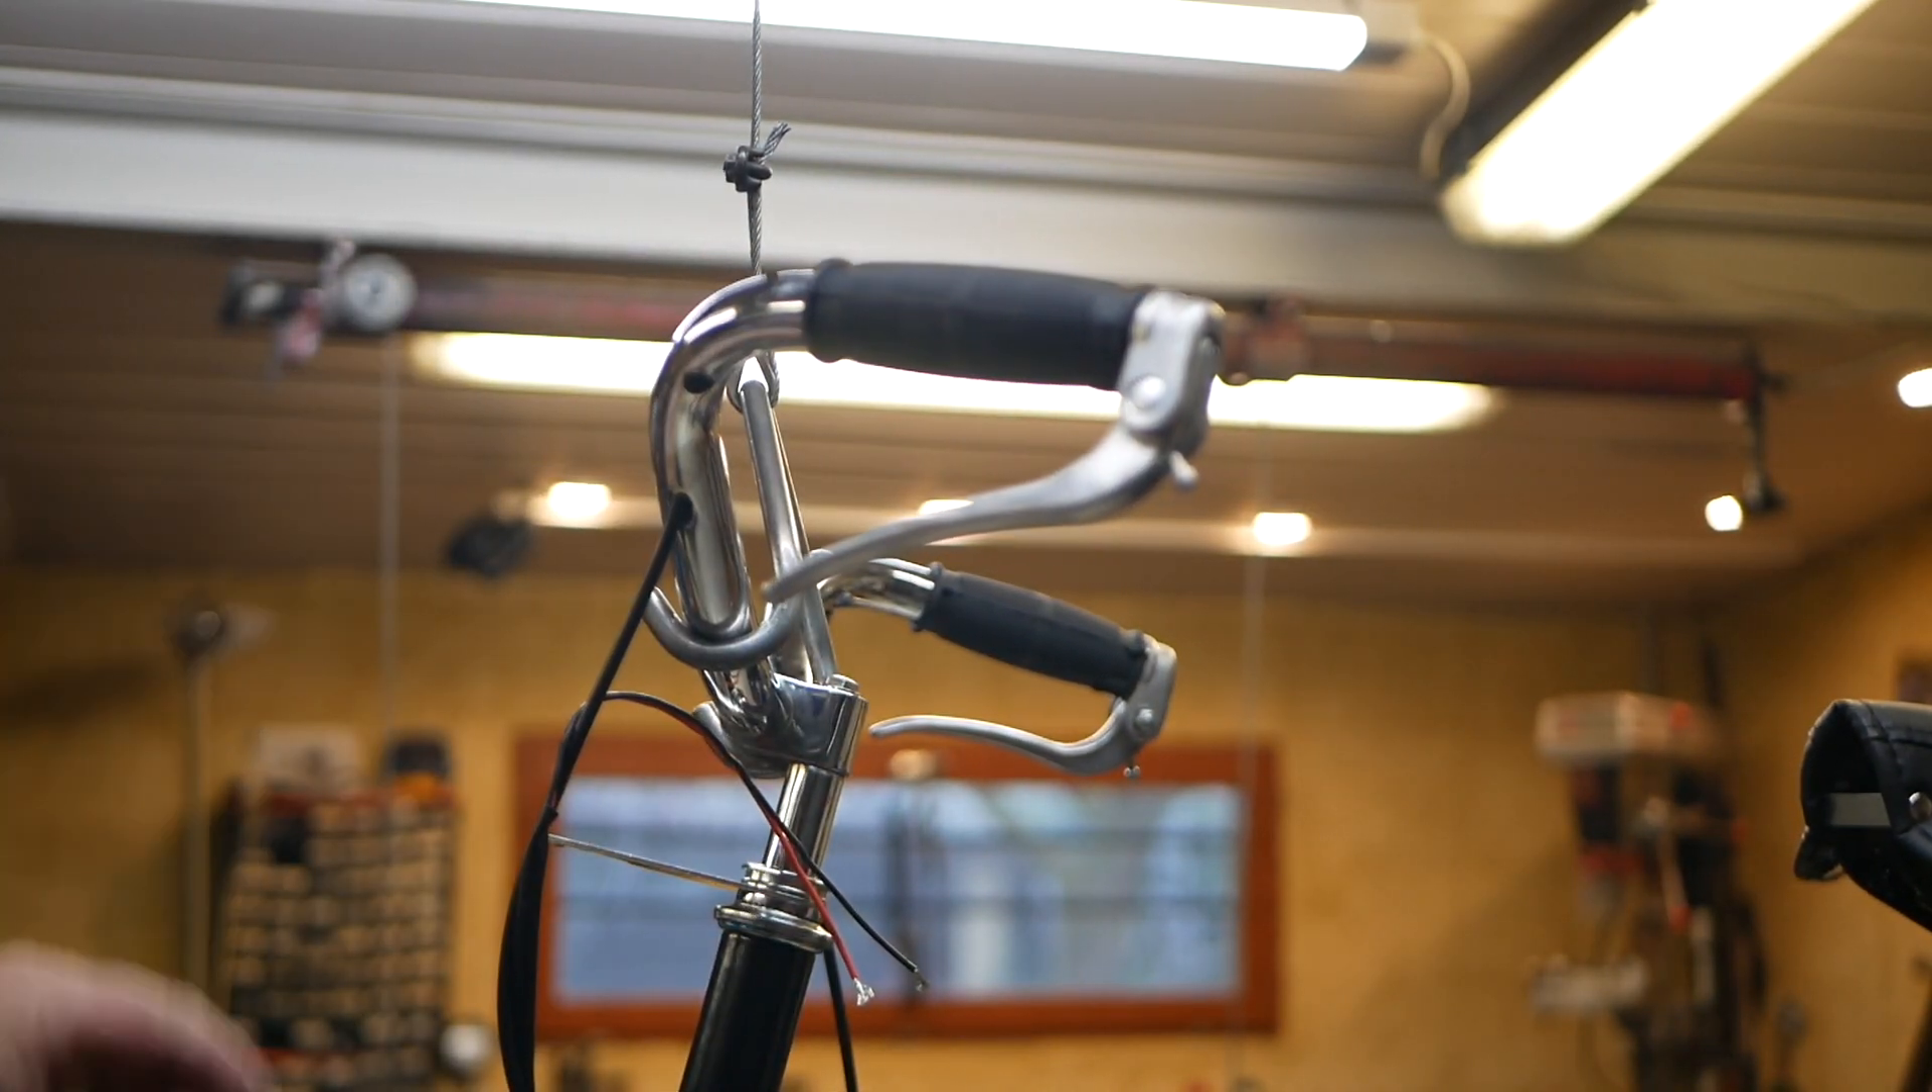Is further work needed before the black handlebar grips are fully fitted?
No.